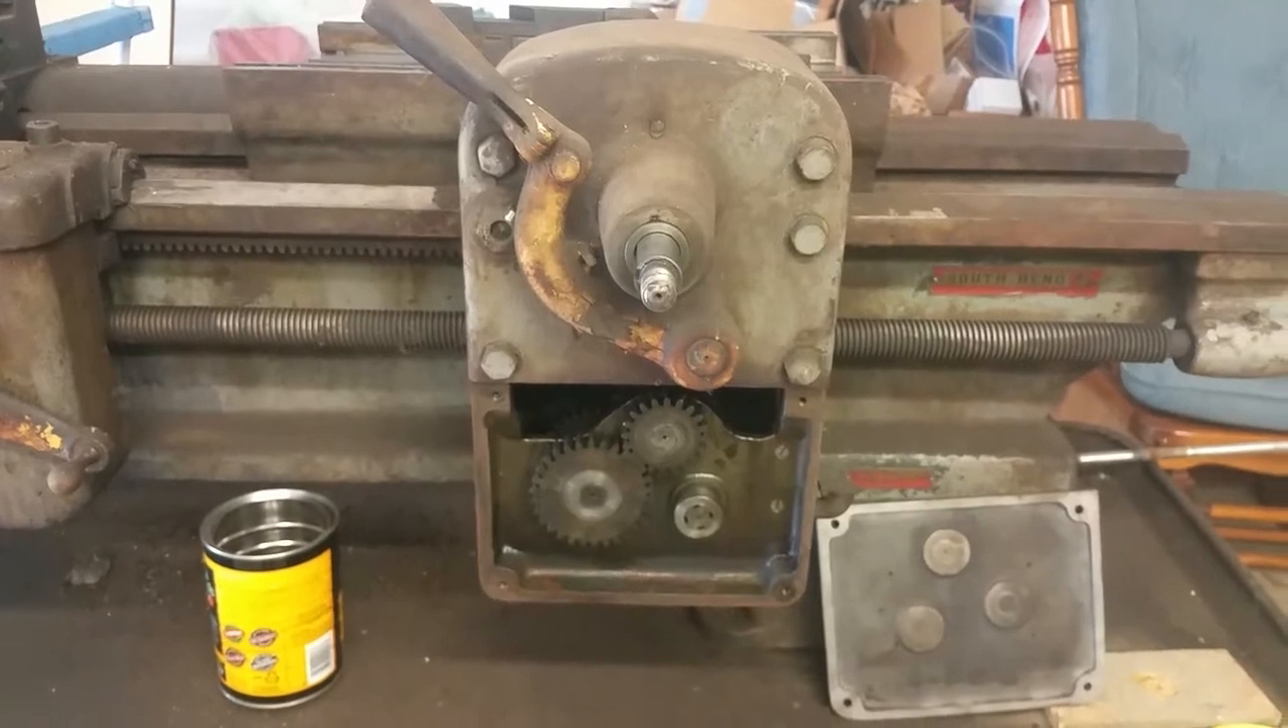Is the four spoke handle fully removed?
Yes.